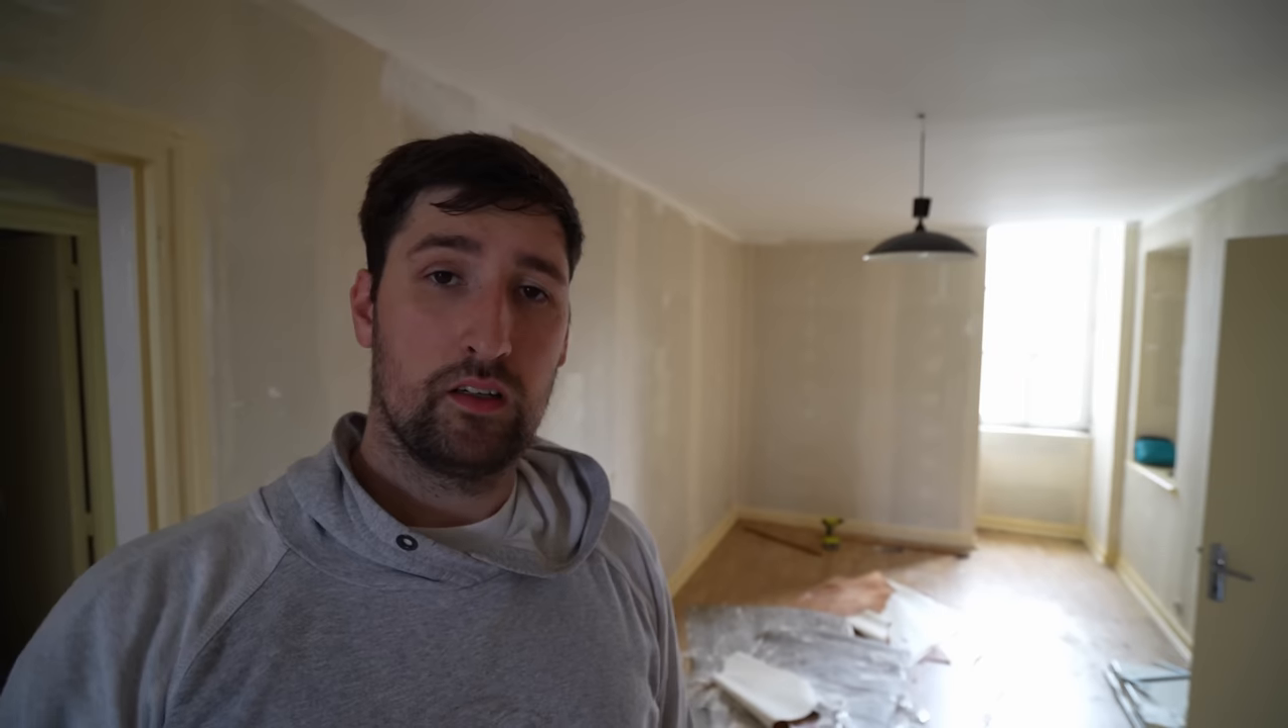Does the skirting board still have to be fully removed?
Yes.